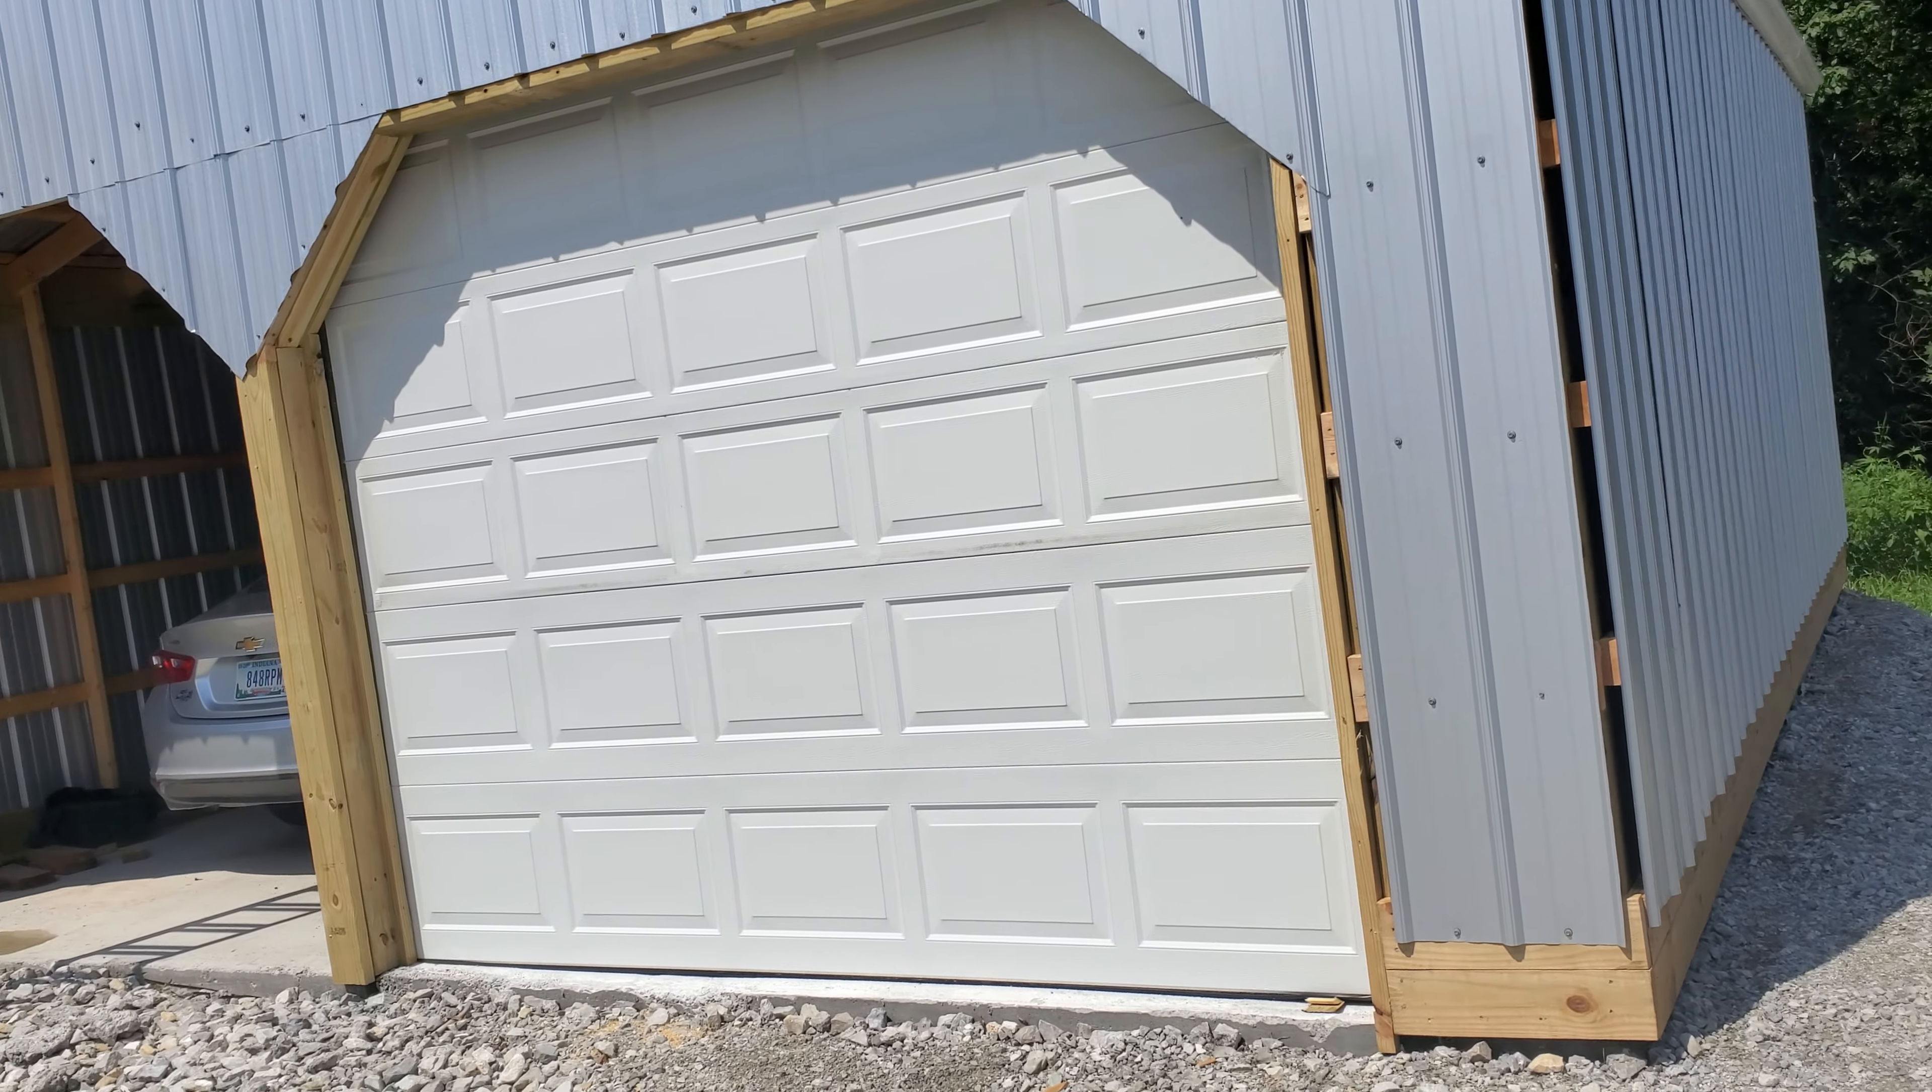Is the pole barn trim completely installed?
No.